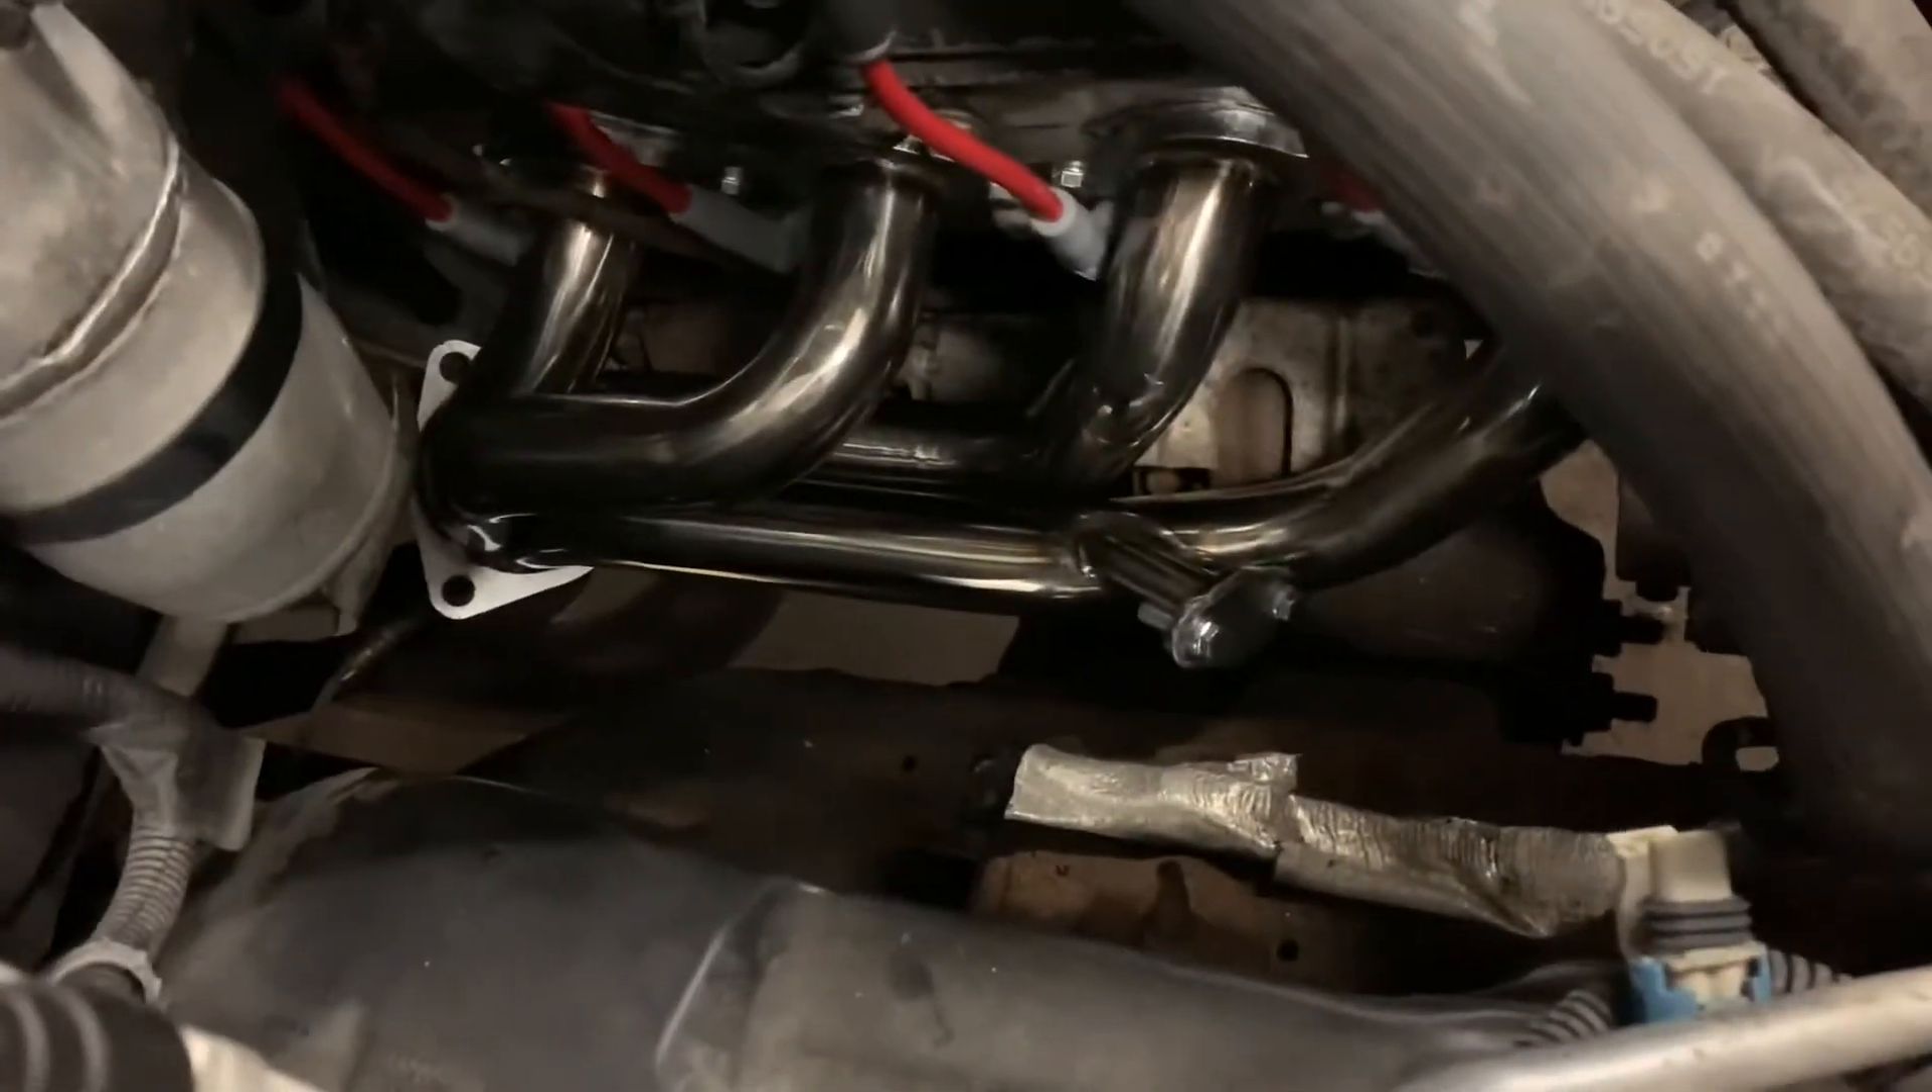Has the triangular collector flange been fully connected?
No.